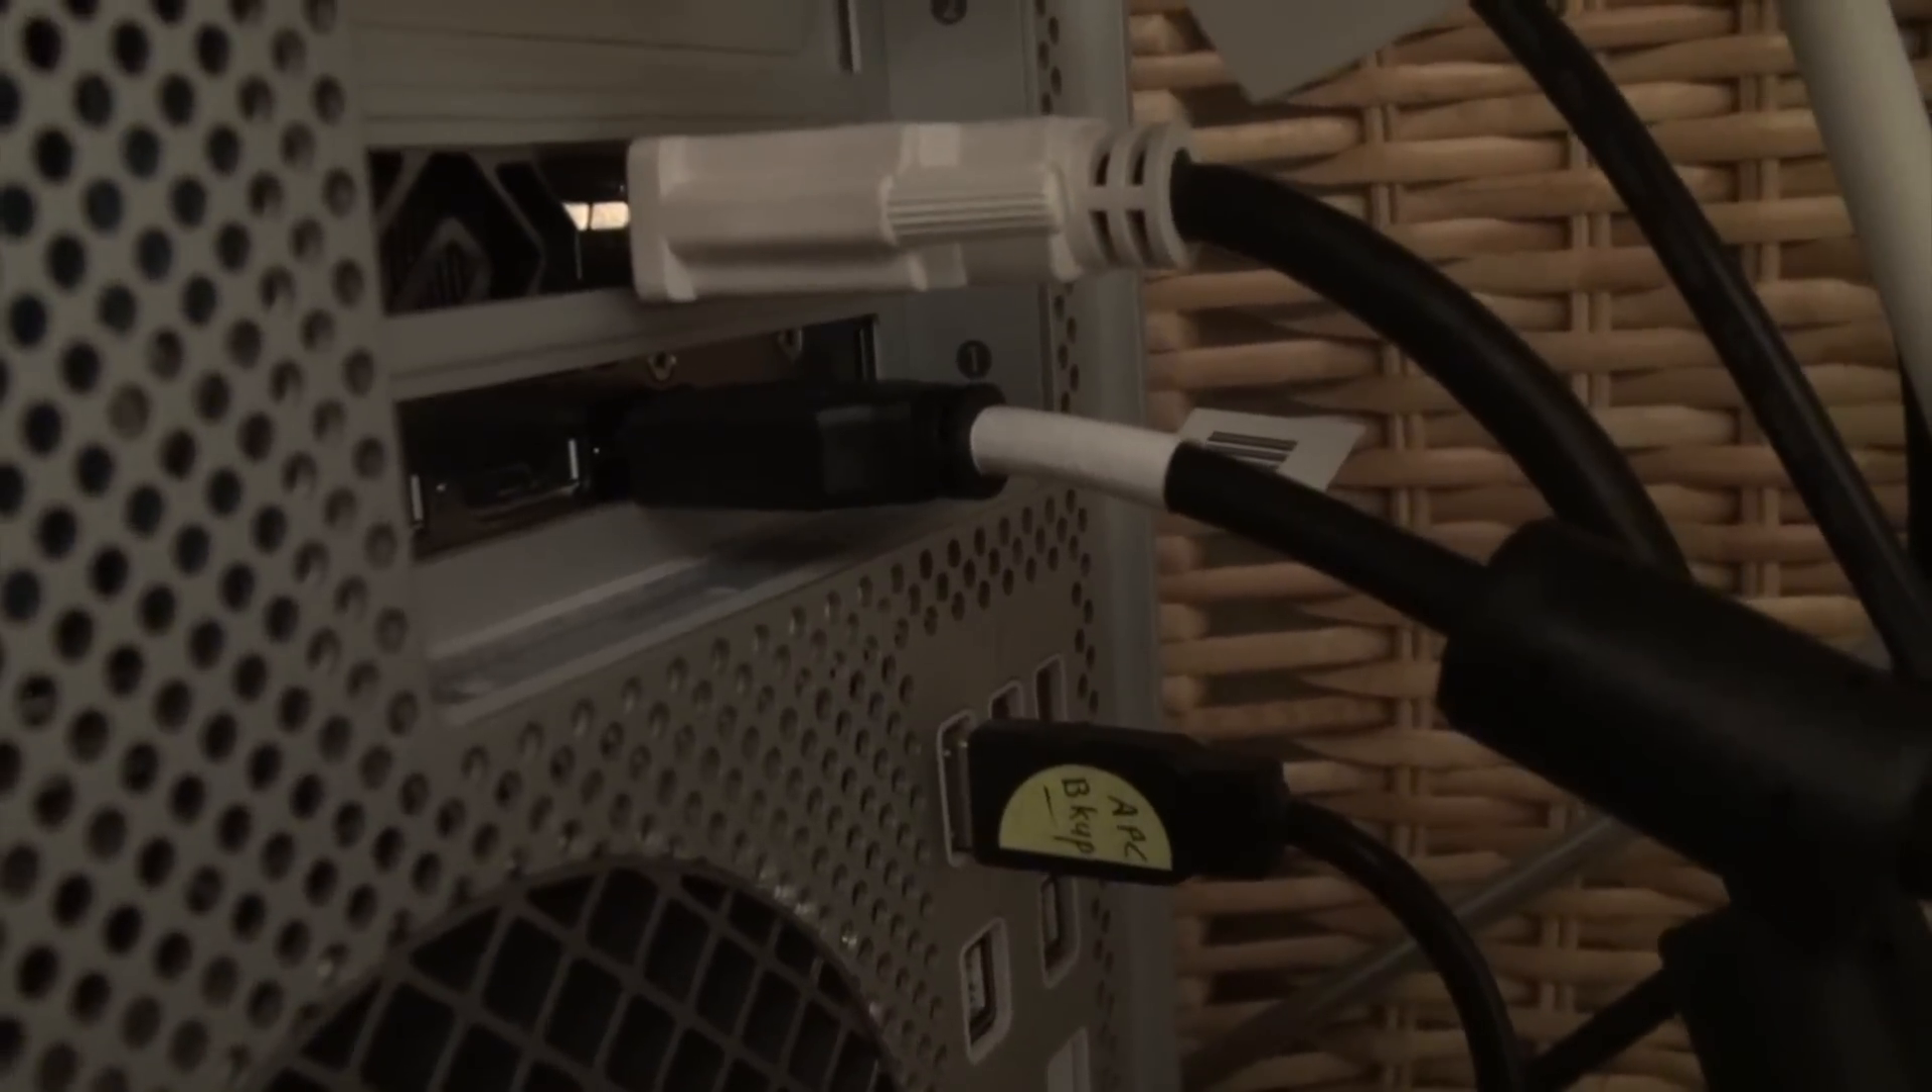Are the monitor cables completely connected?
Yes.